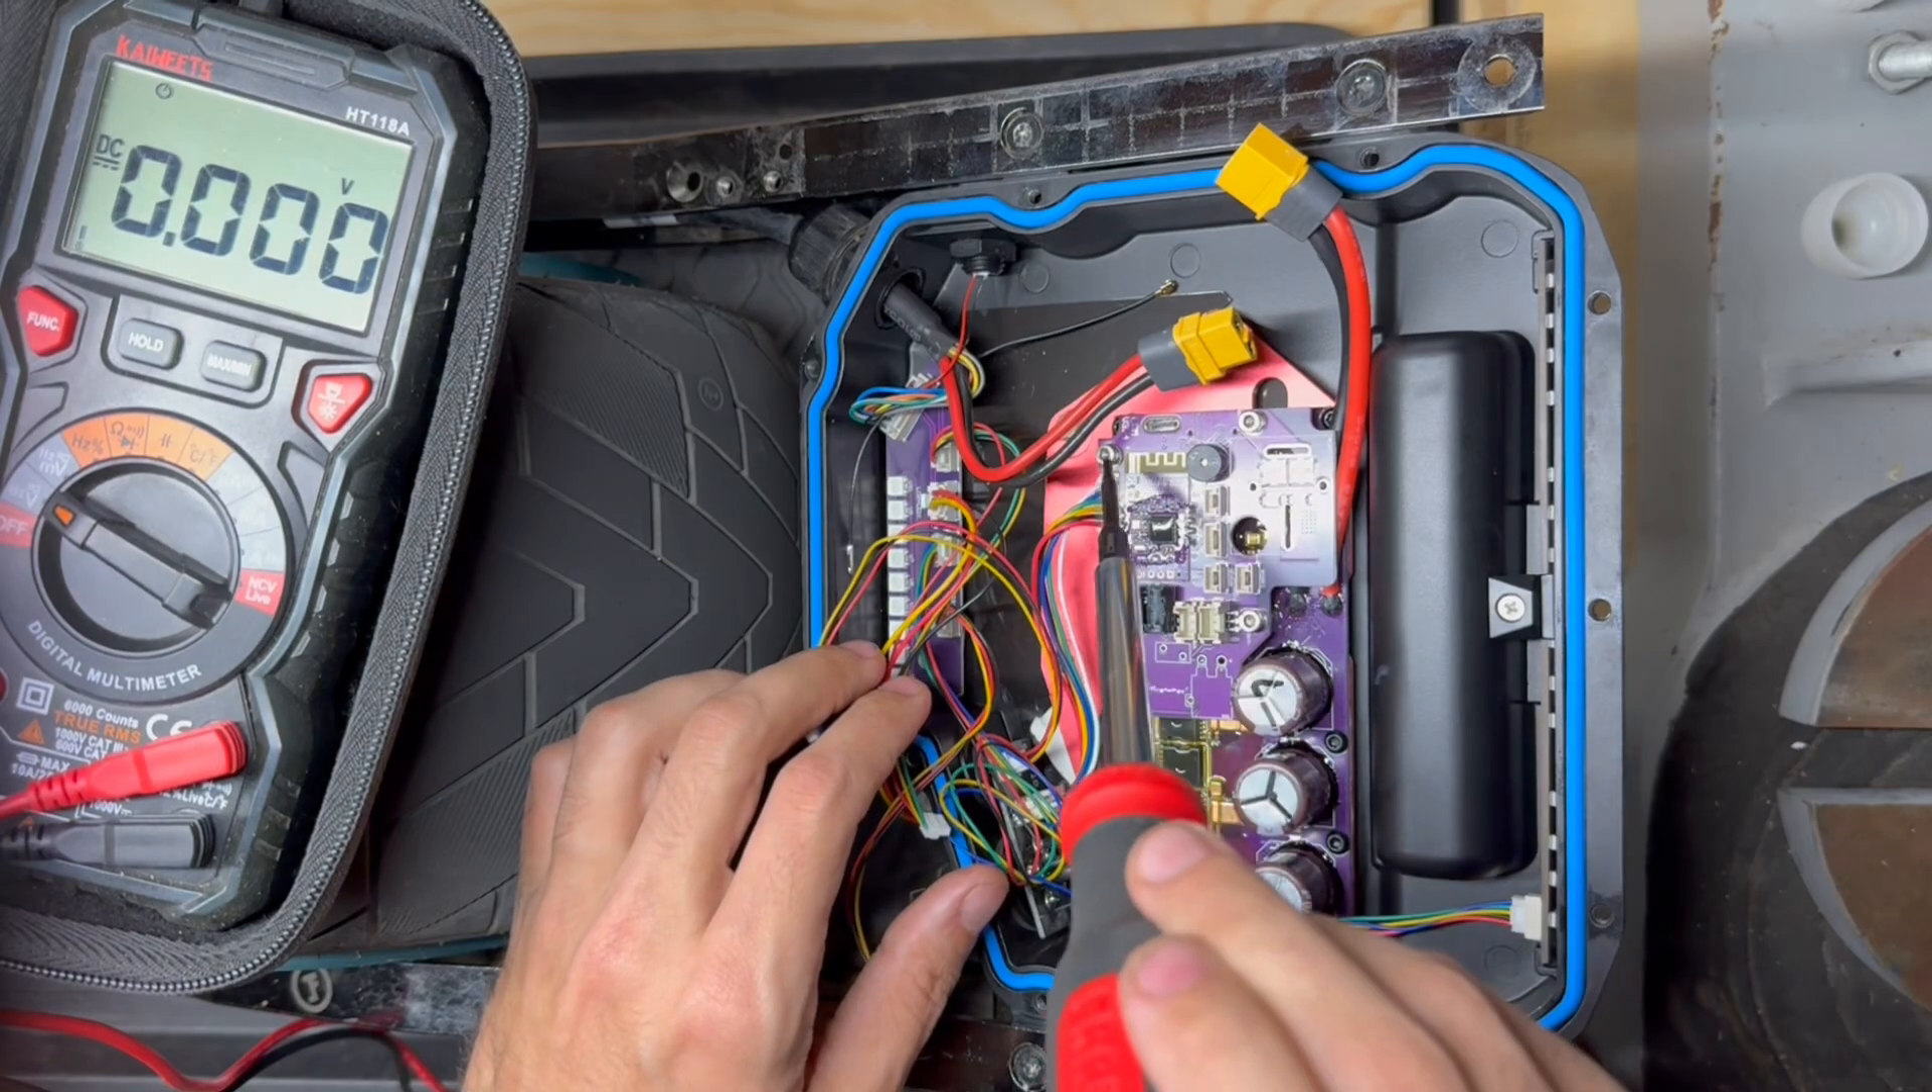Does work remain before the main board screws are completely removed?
Yes.